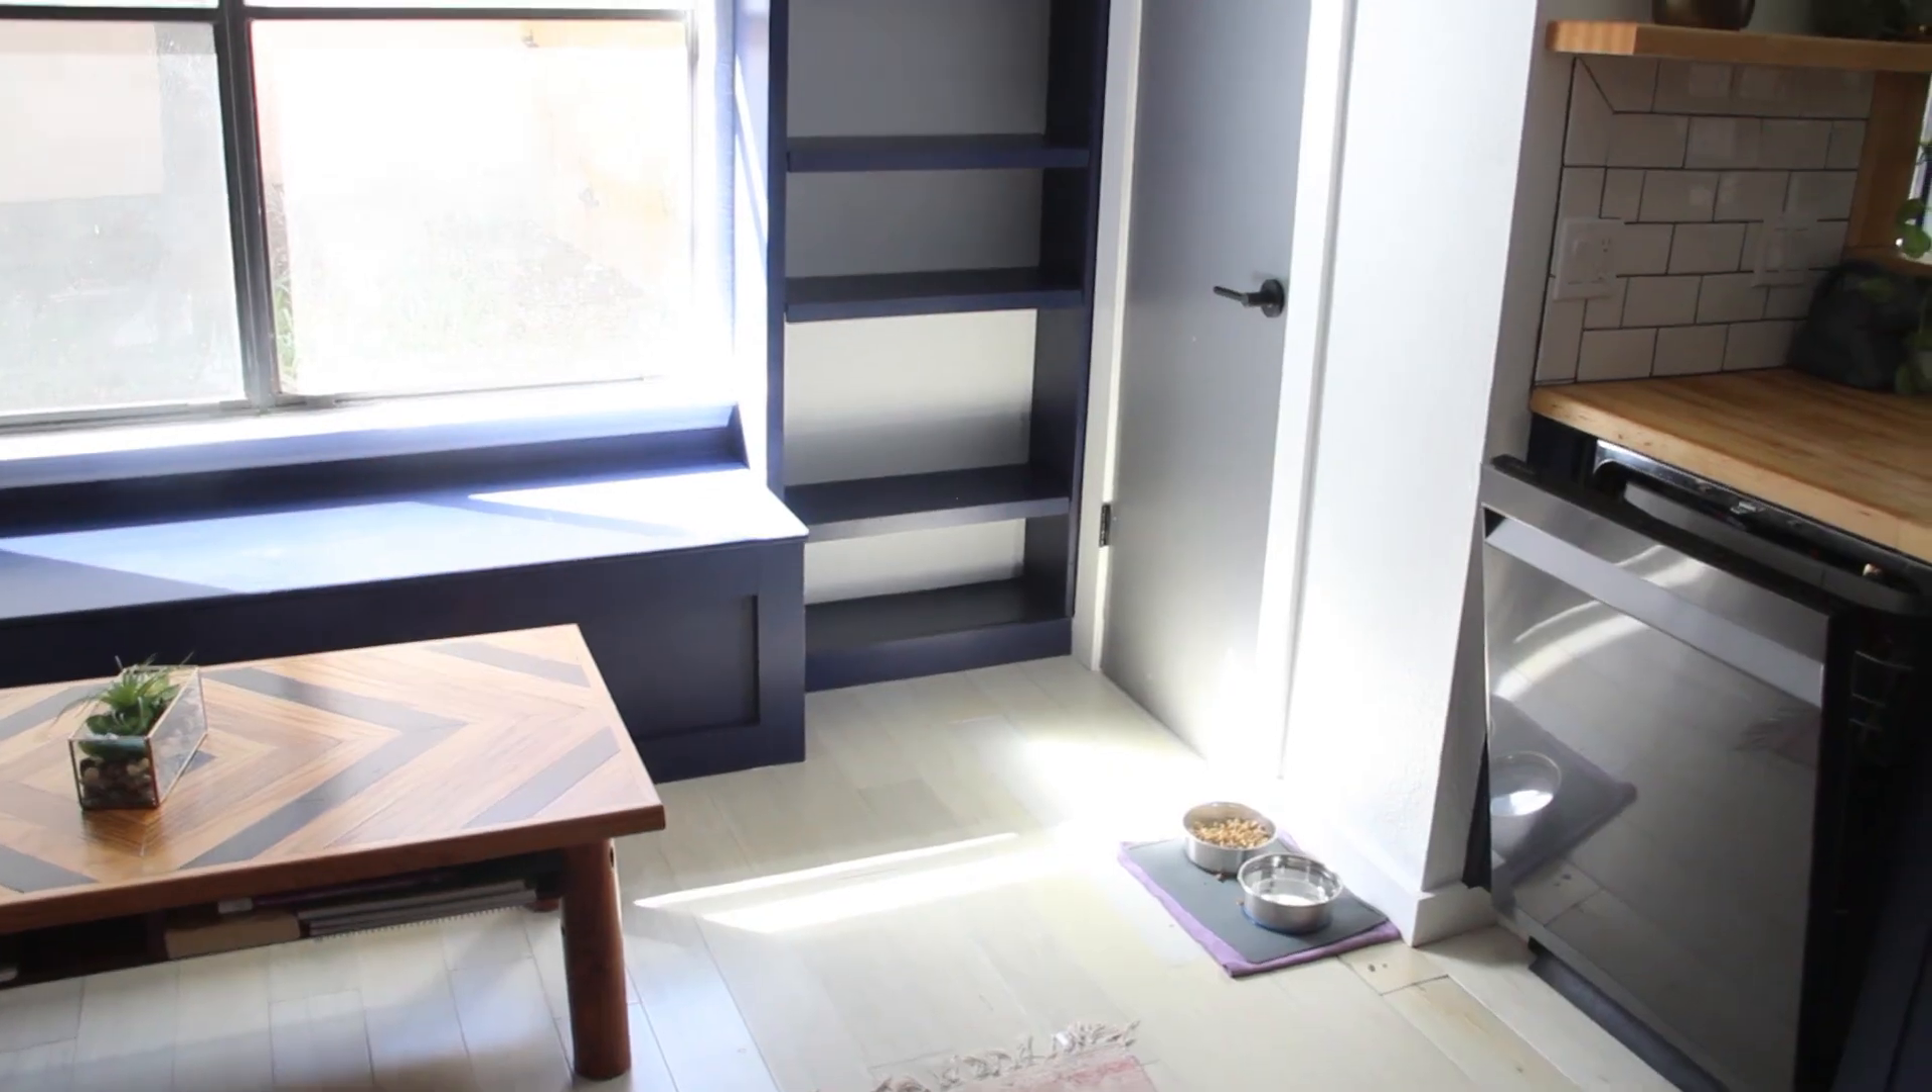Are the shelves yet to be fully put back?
No.